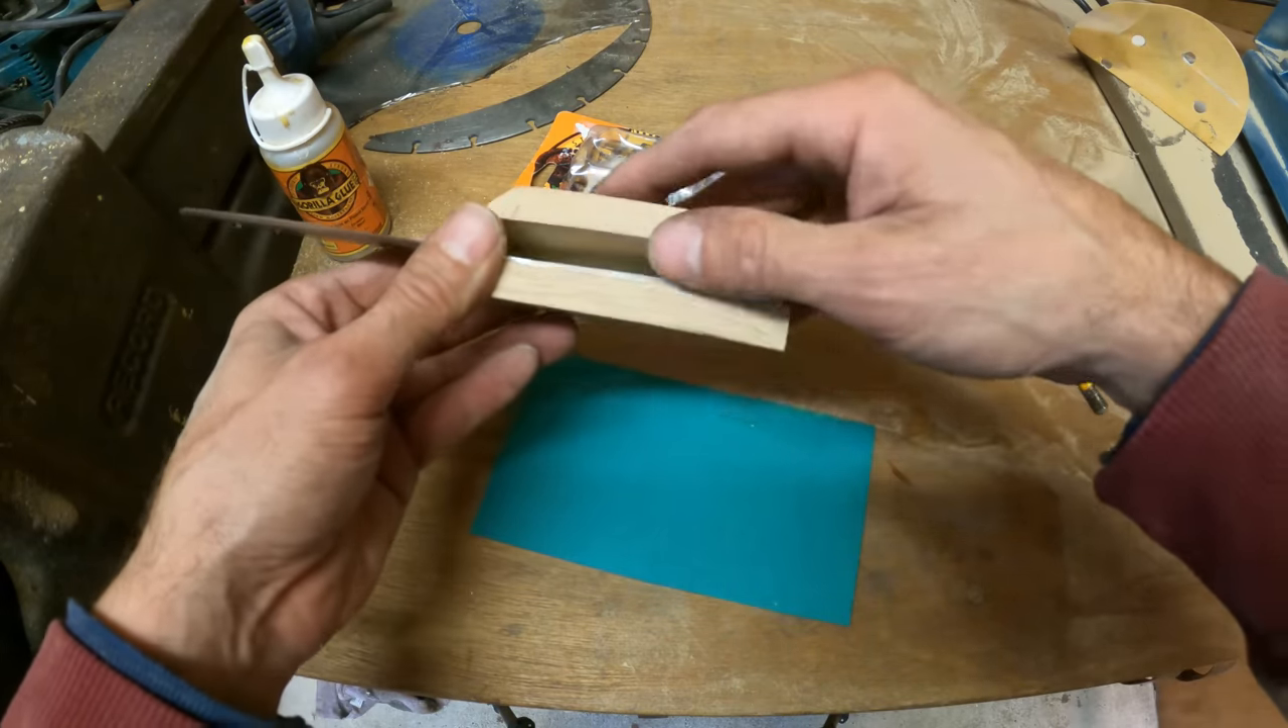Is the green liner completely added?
No.